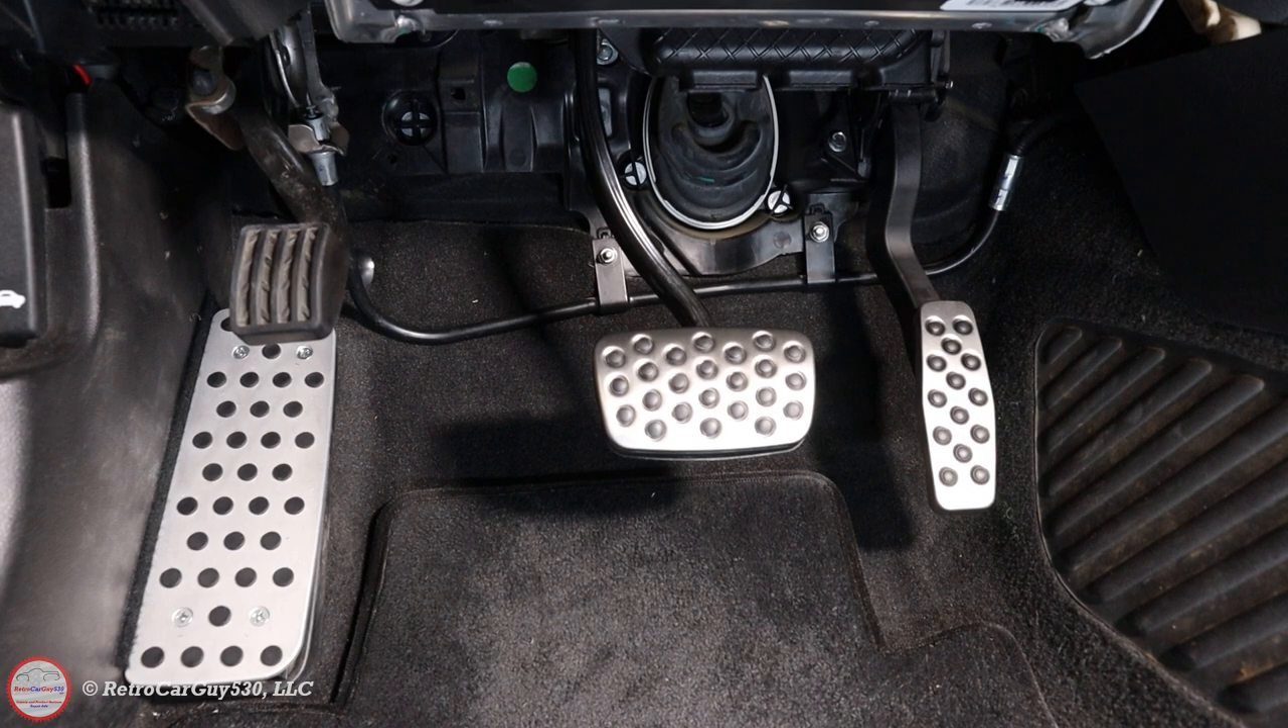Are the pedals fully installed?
Yes.